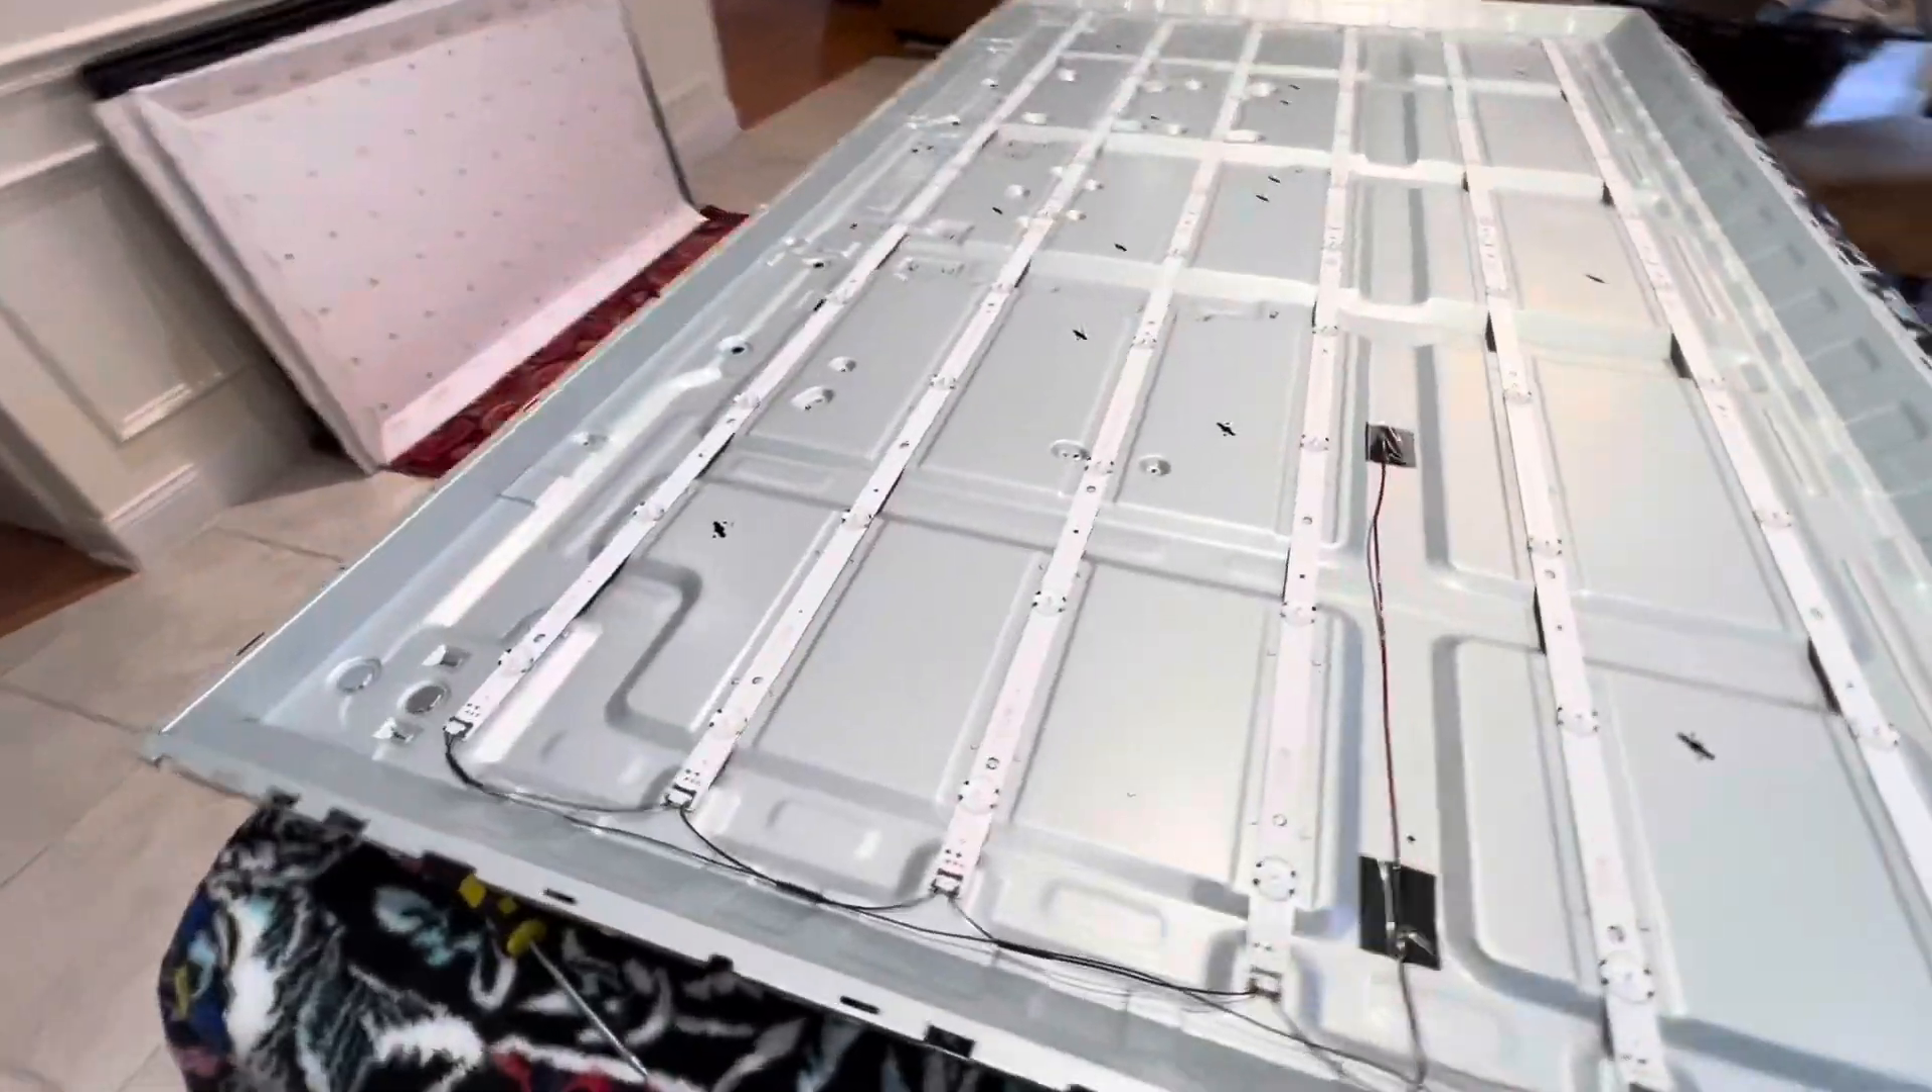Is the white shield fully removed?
Yes.